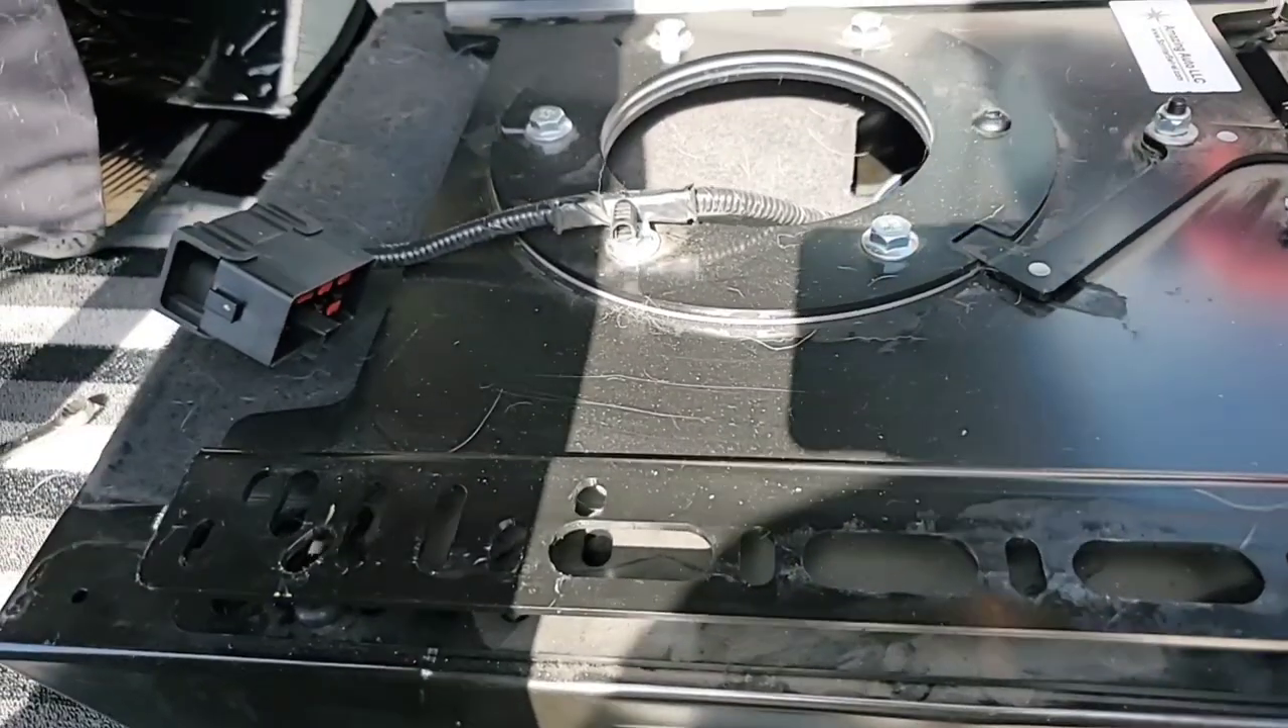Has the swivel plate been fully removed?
No.